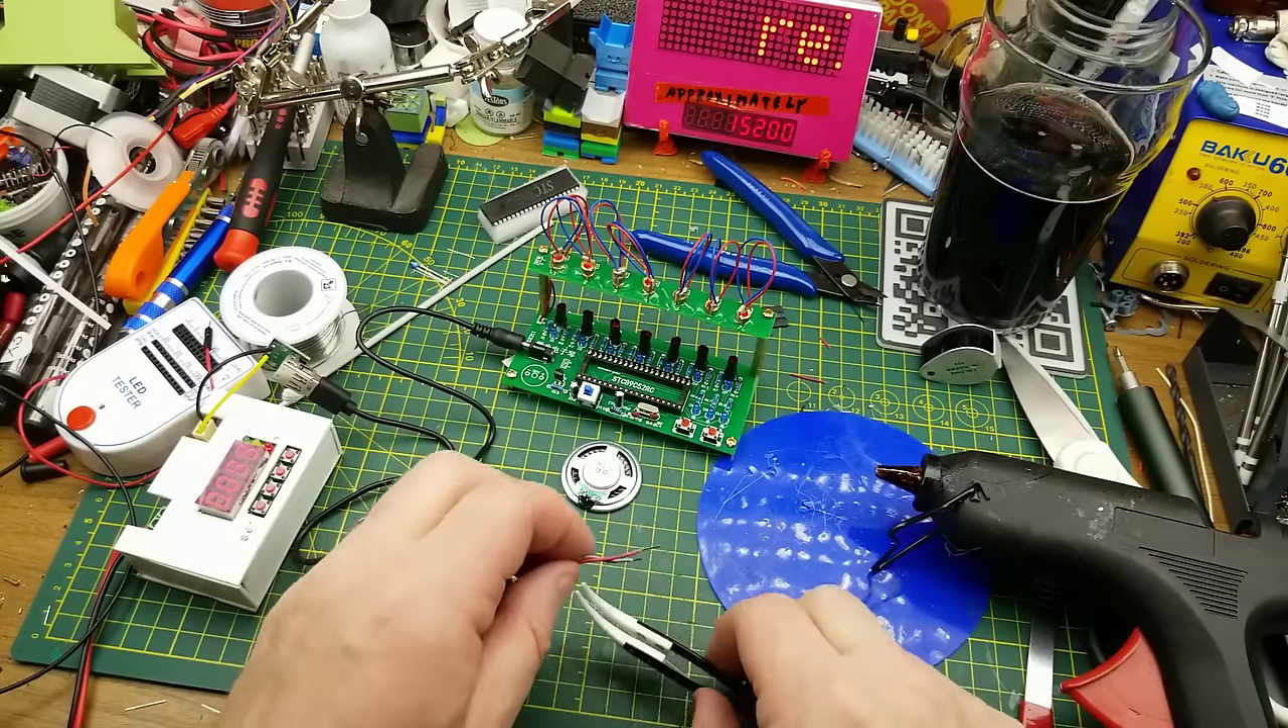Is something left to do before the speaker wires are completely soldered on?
Yes.